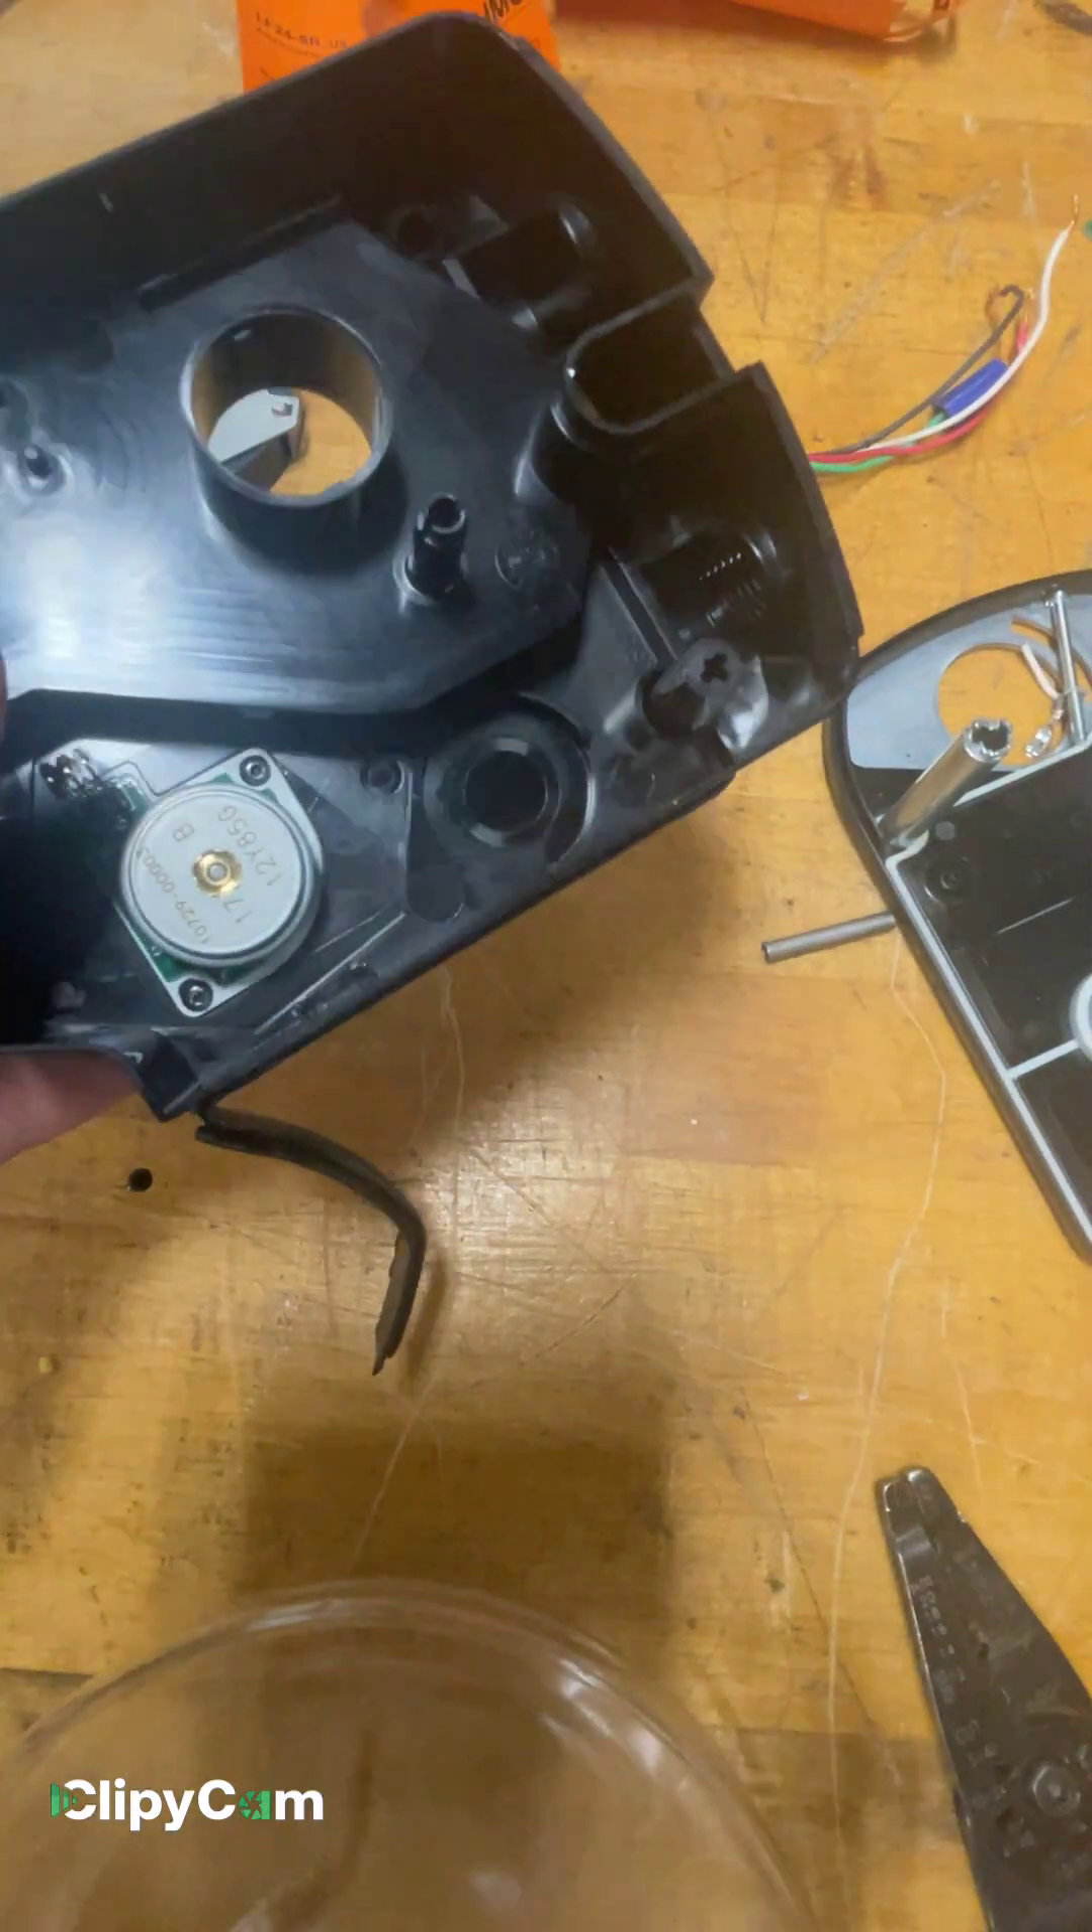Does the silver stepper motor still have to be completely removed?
Yes.